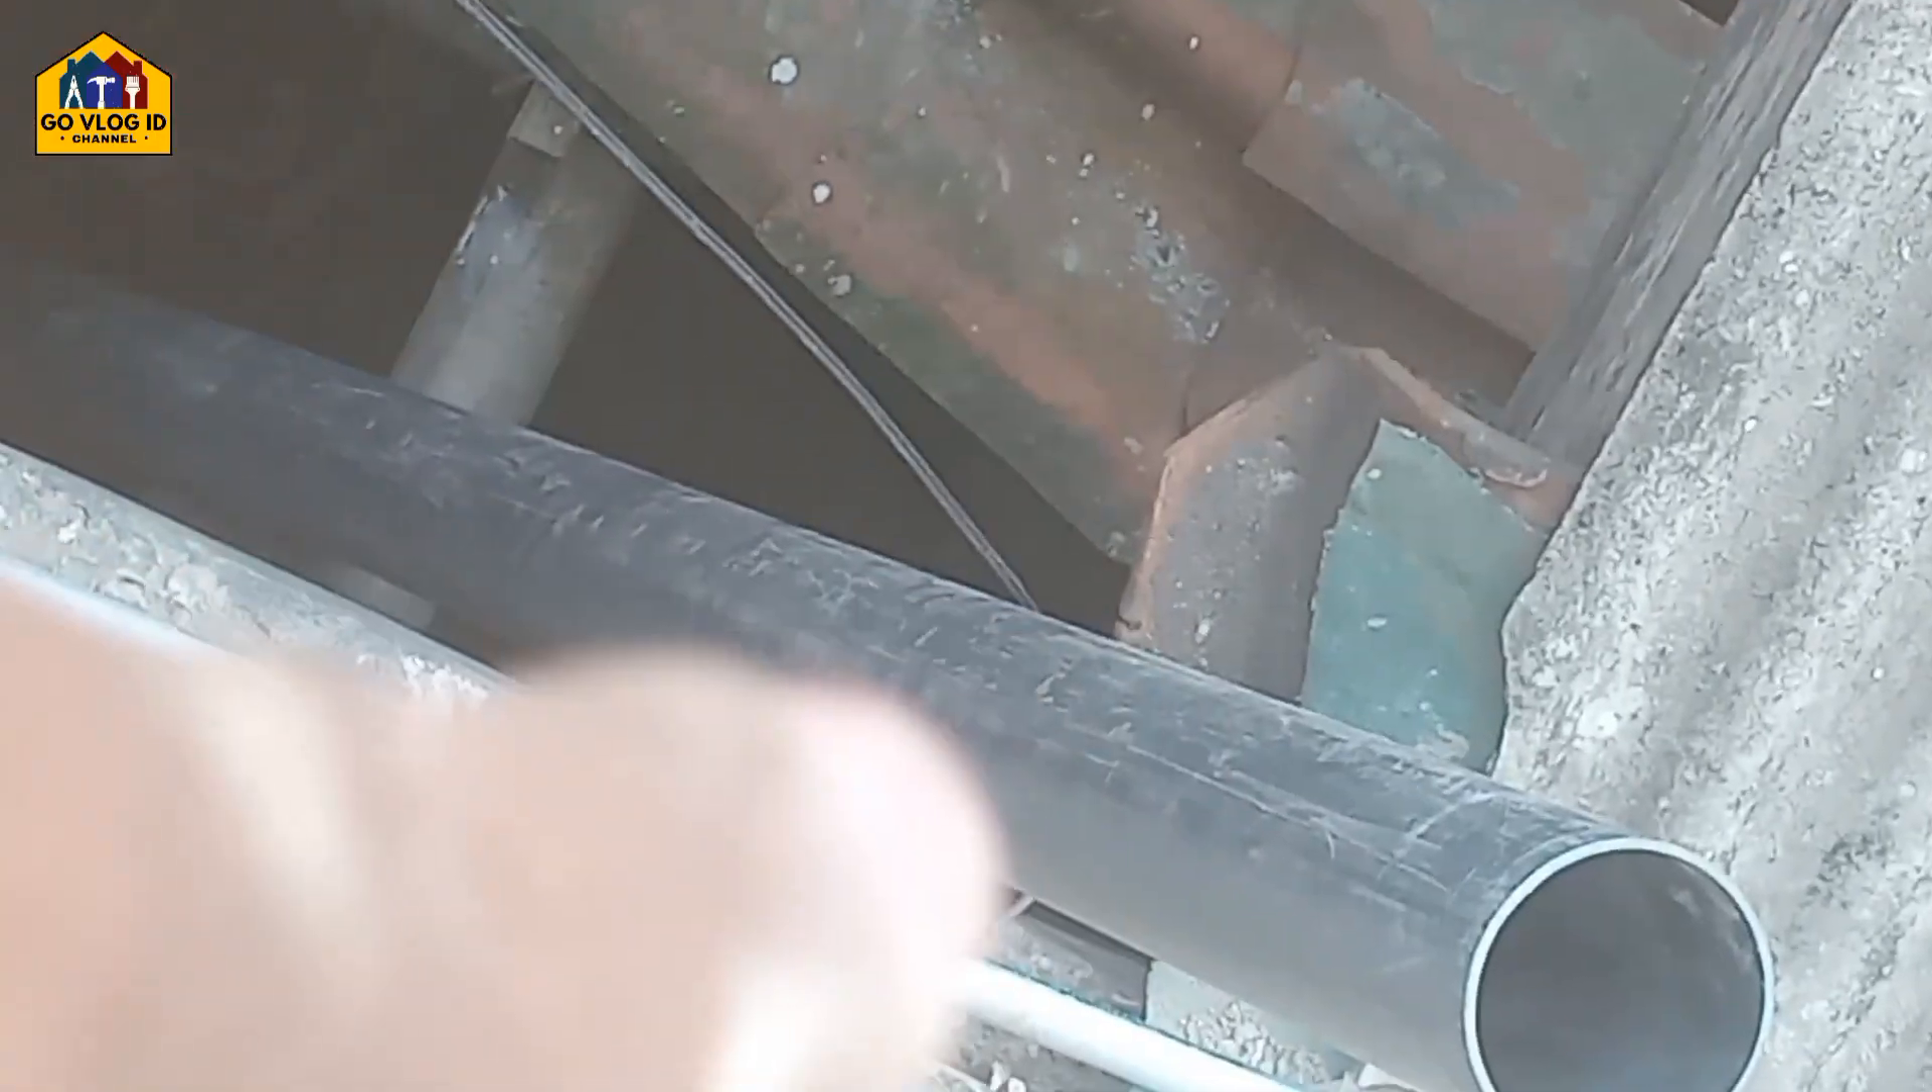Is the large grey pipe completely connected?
No.